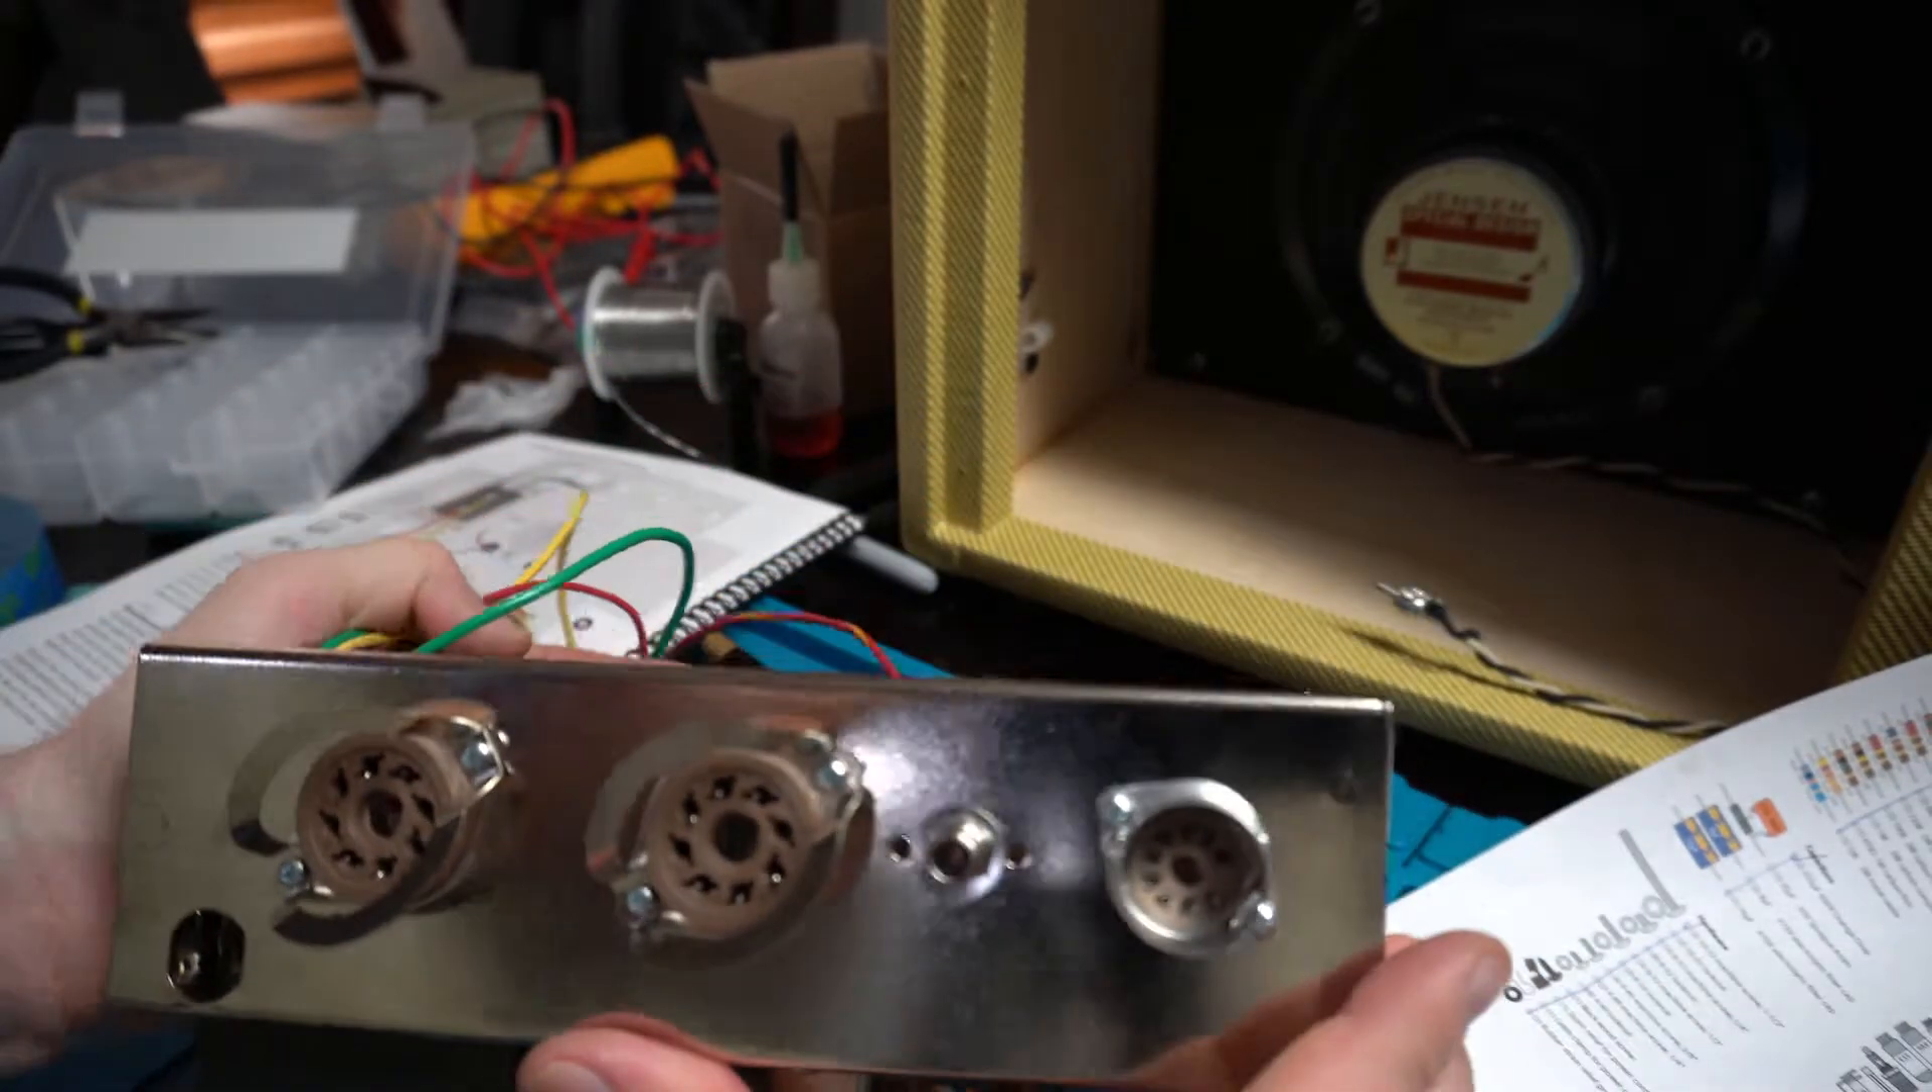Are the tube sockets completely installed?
Yes.